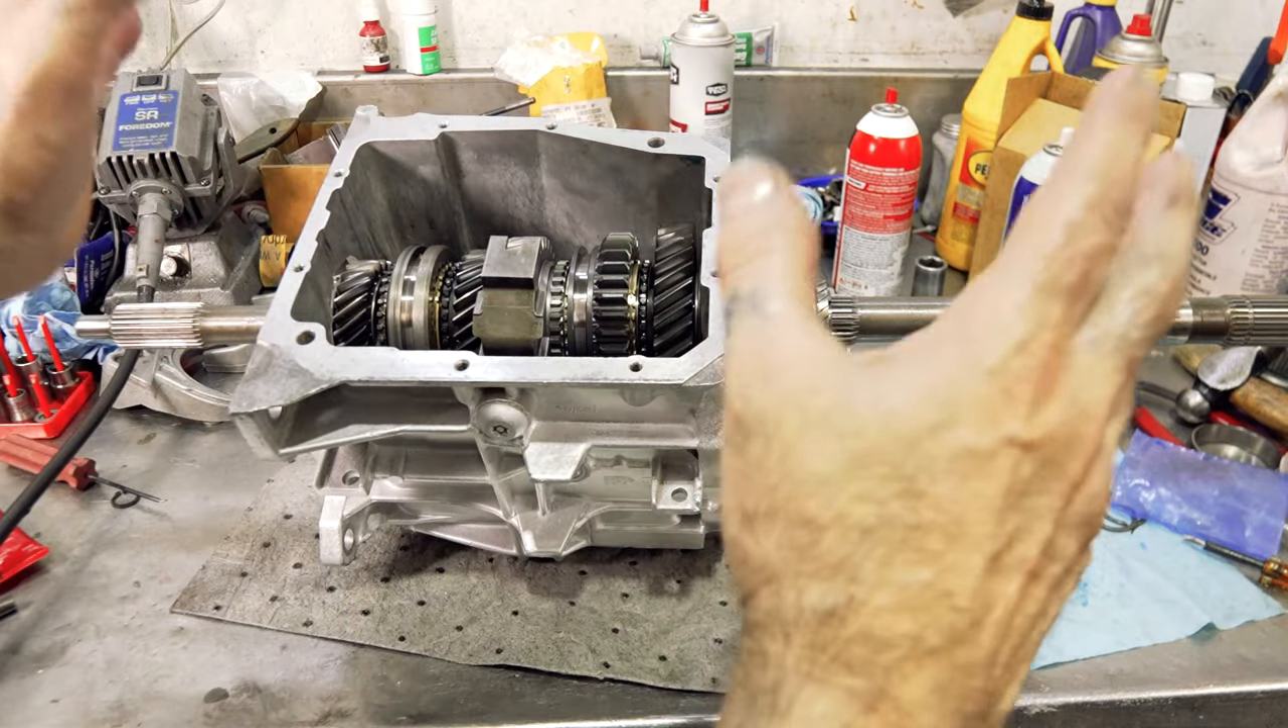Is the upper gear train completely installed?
Yes.